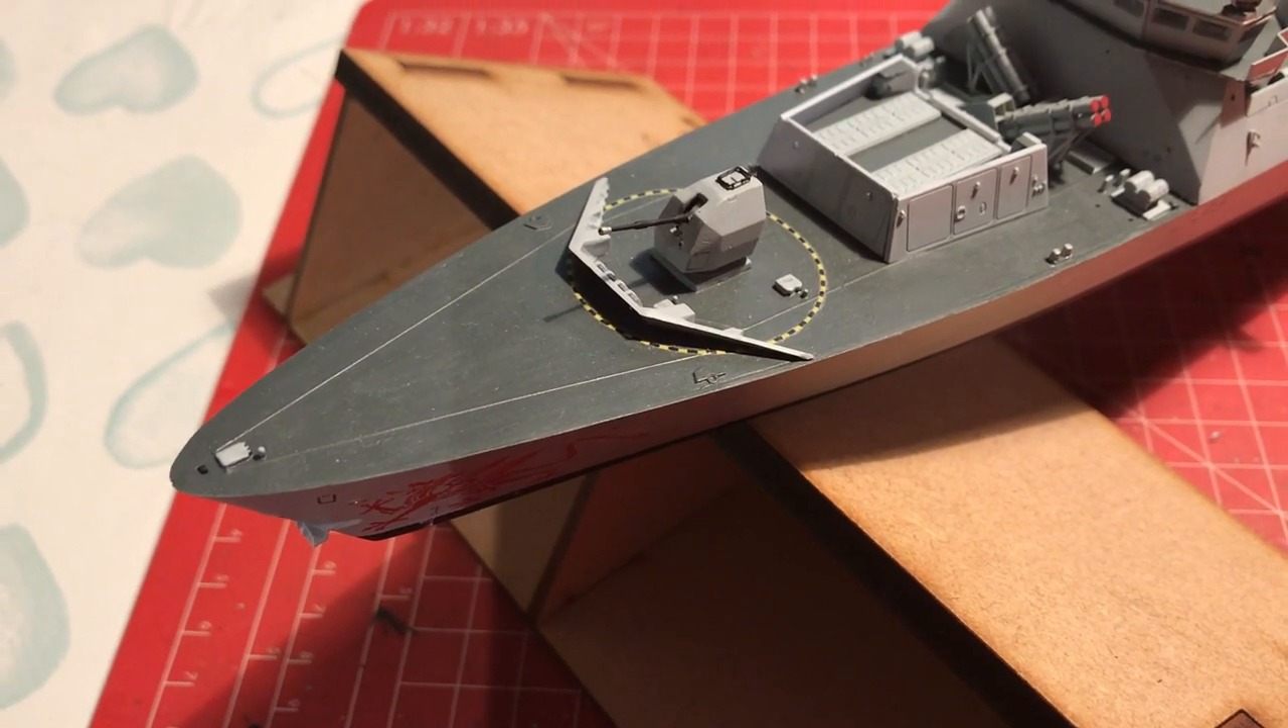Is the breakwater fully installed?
Yes.